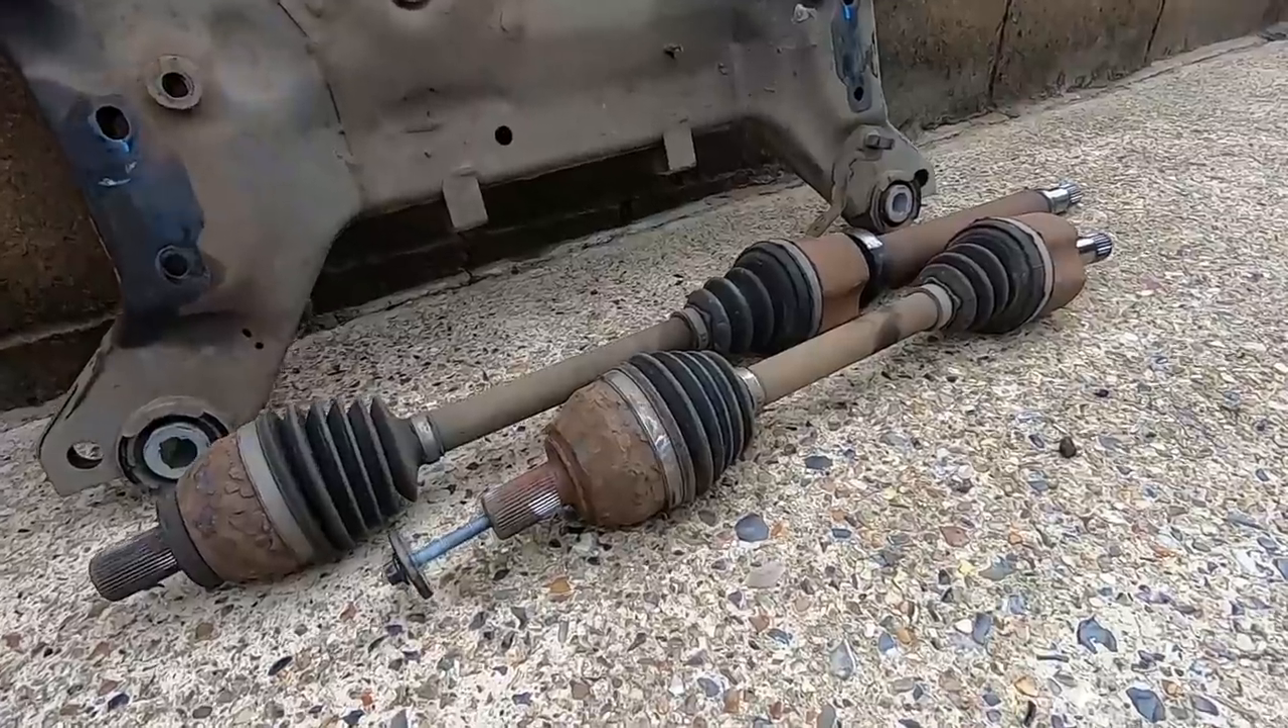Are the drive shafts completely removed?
Yes.